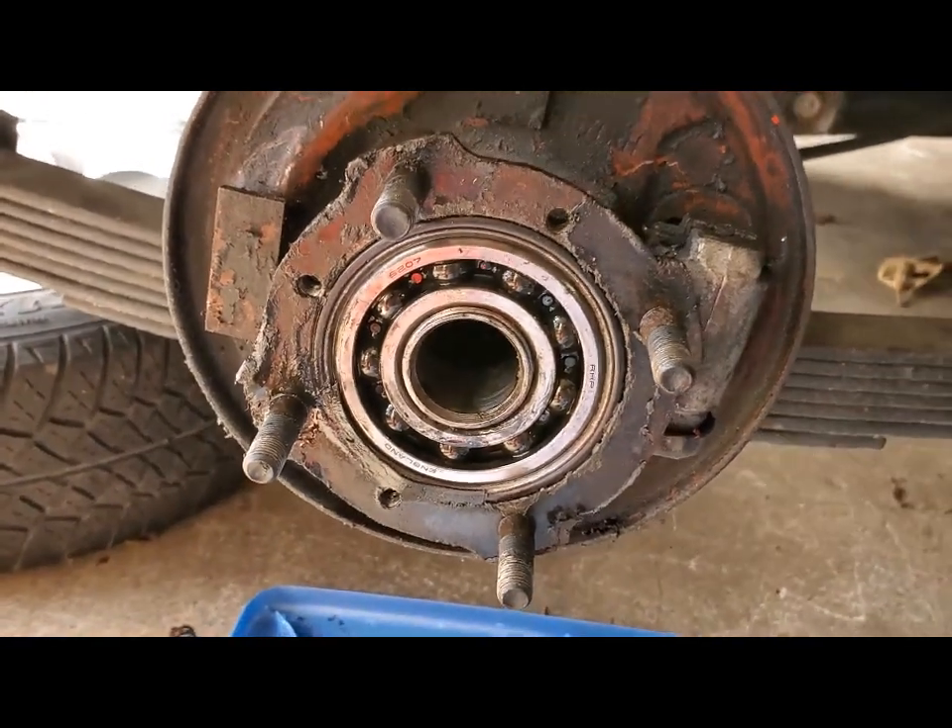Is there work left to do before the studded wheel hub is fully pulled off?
Yes.